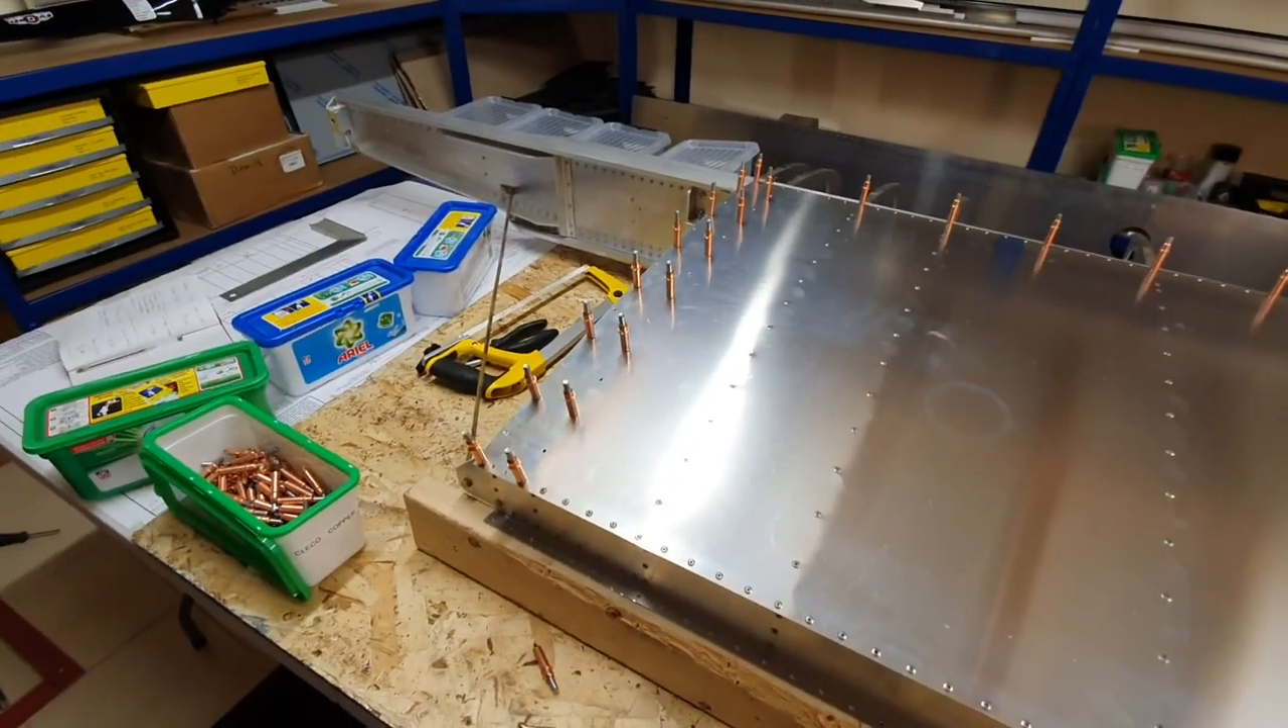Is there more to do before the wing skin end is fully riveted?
Yes.